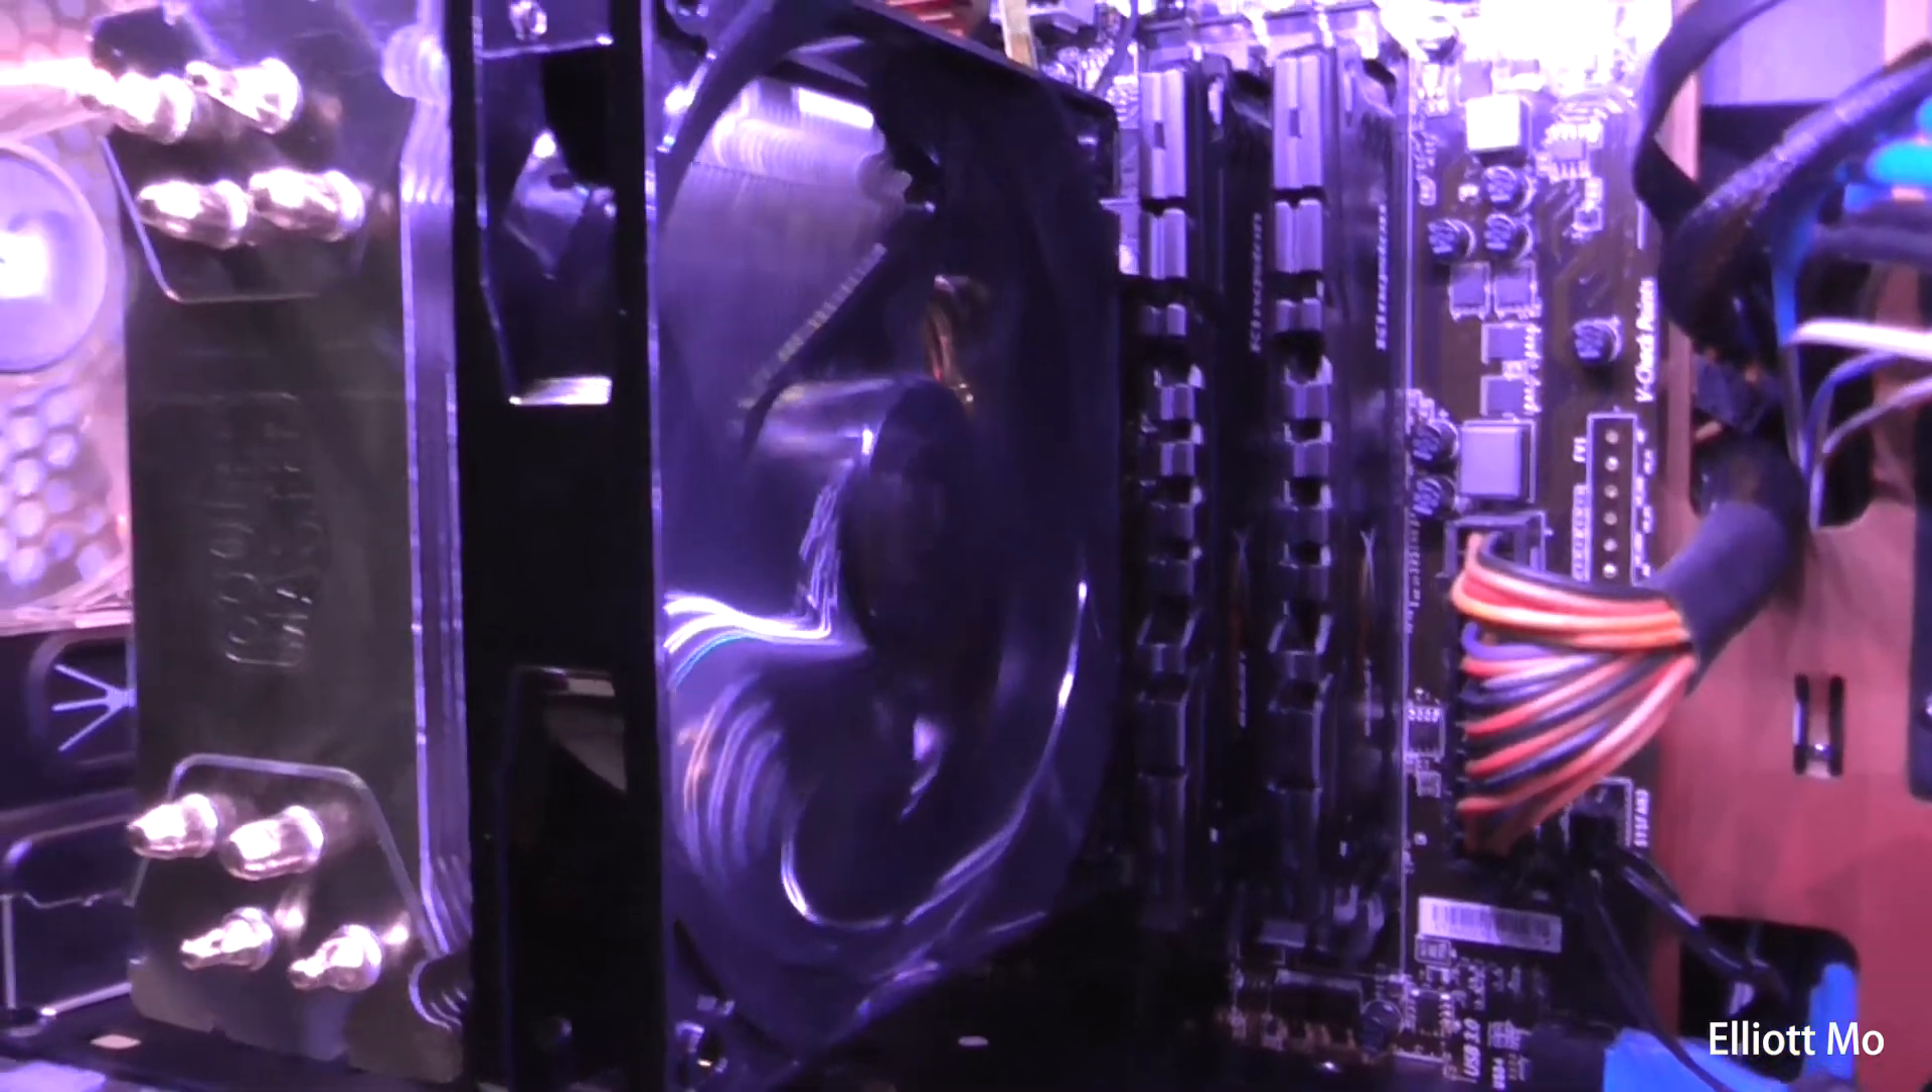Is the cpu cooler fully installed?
Yes.